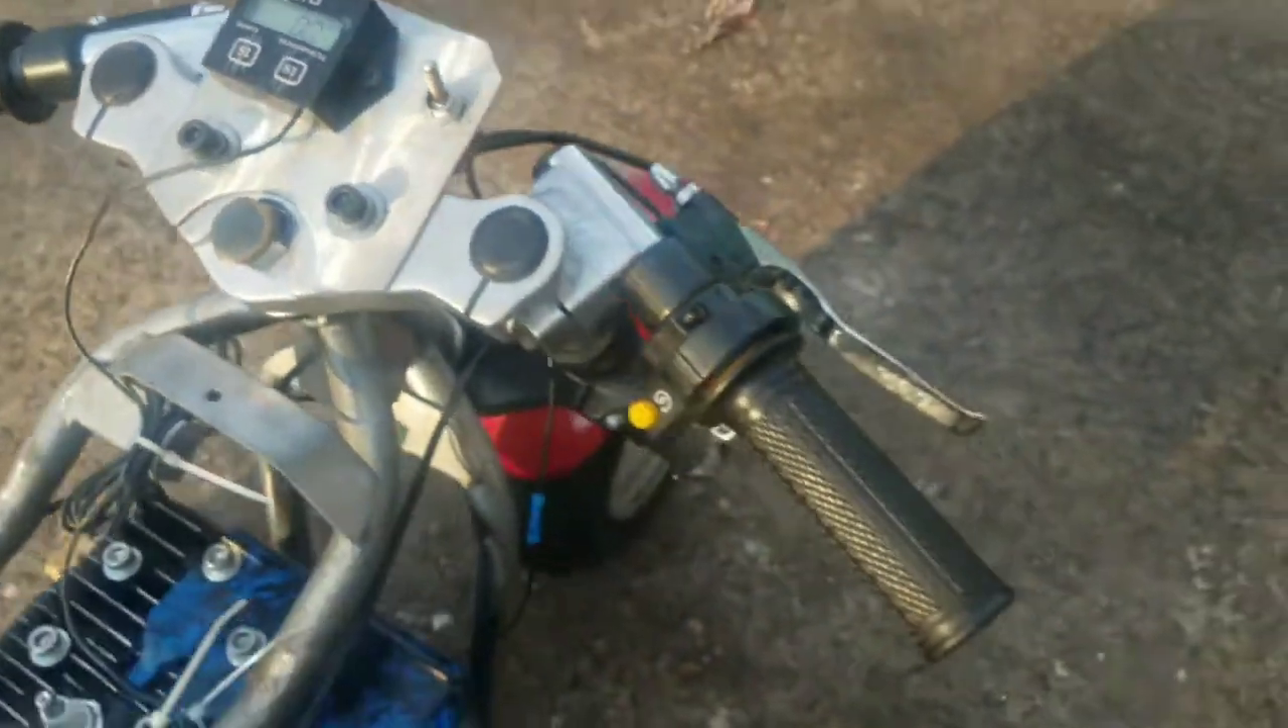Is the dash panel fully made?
Yes.